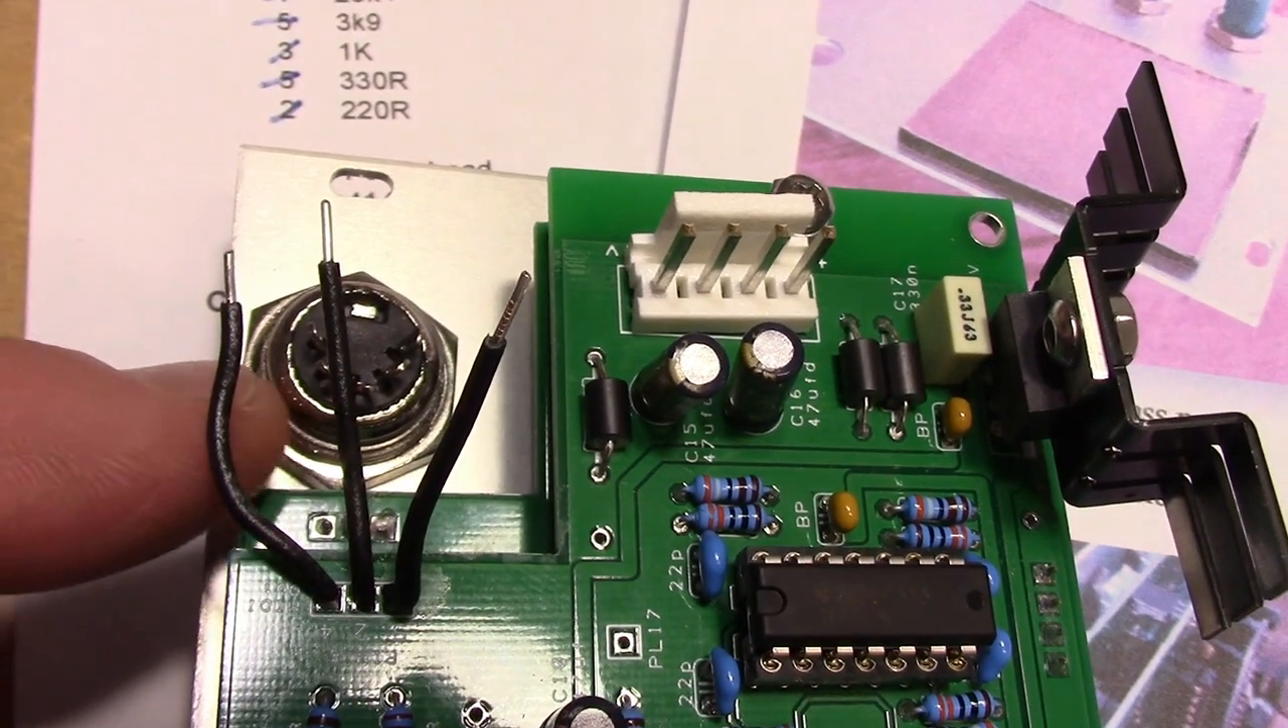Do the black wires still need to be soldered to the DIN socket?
Yes.